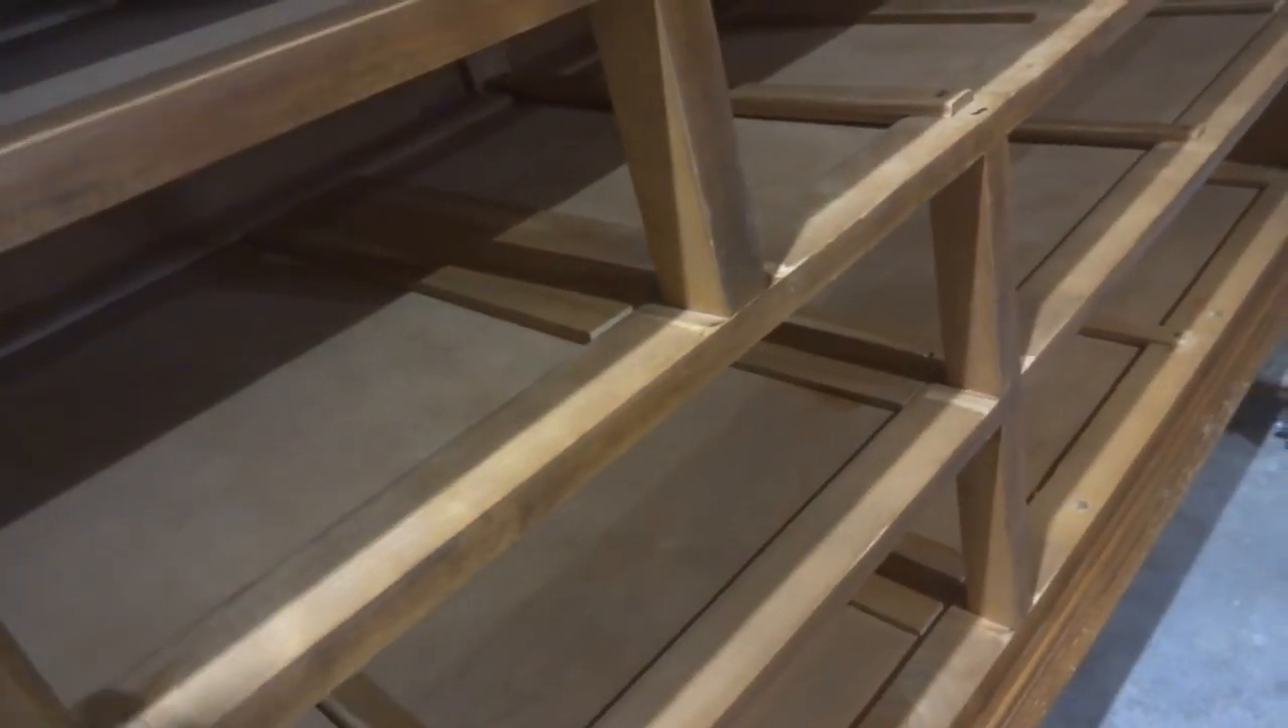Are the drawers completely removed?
Yes.